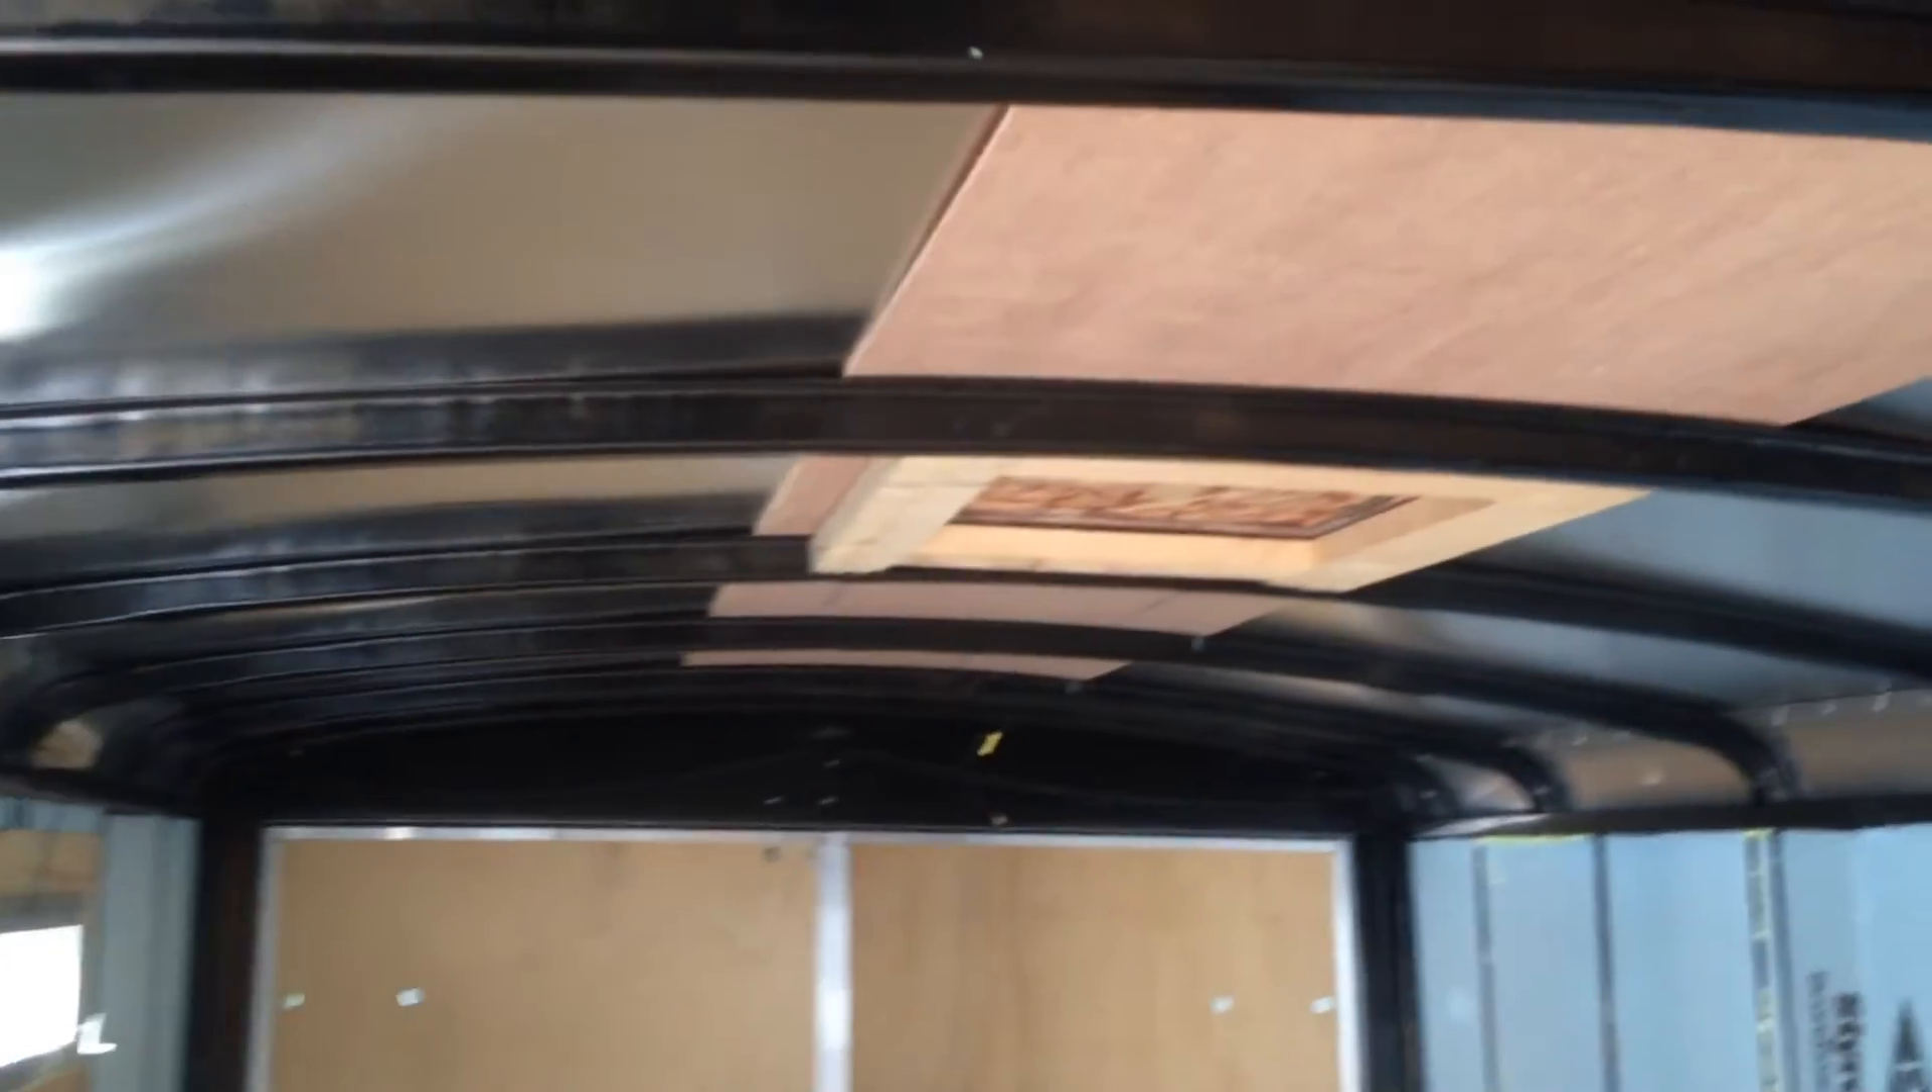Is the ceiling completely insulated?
No.